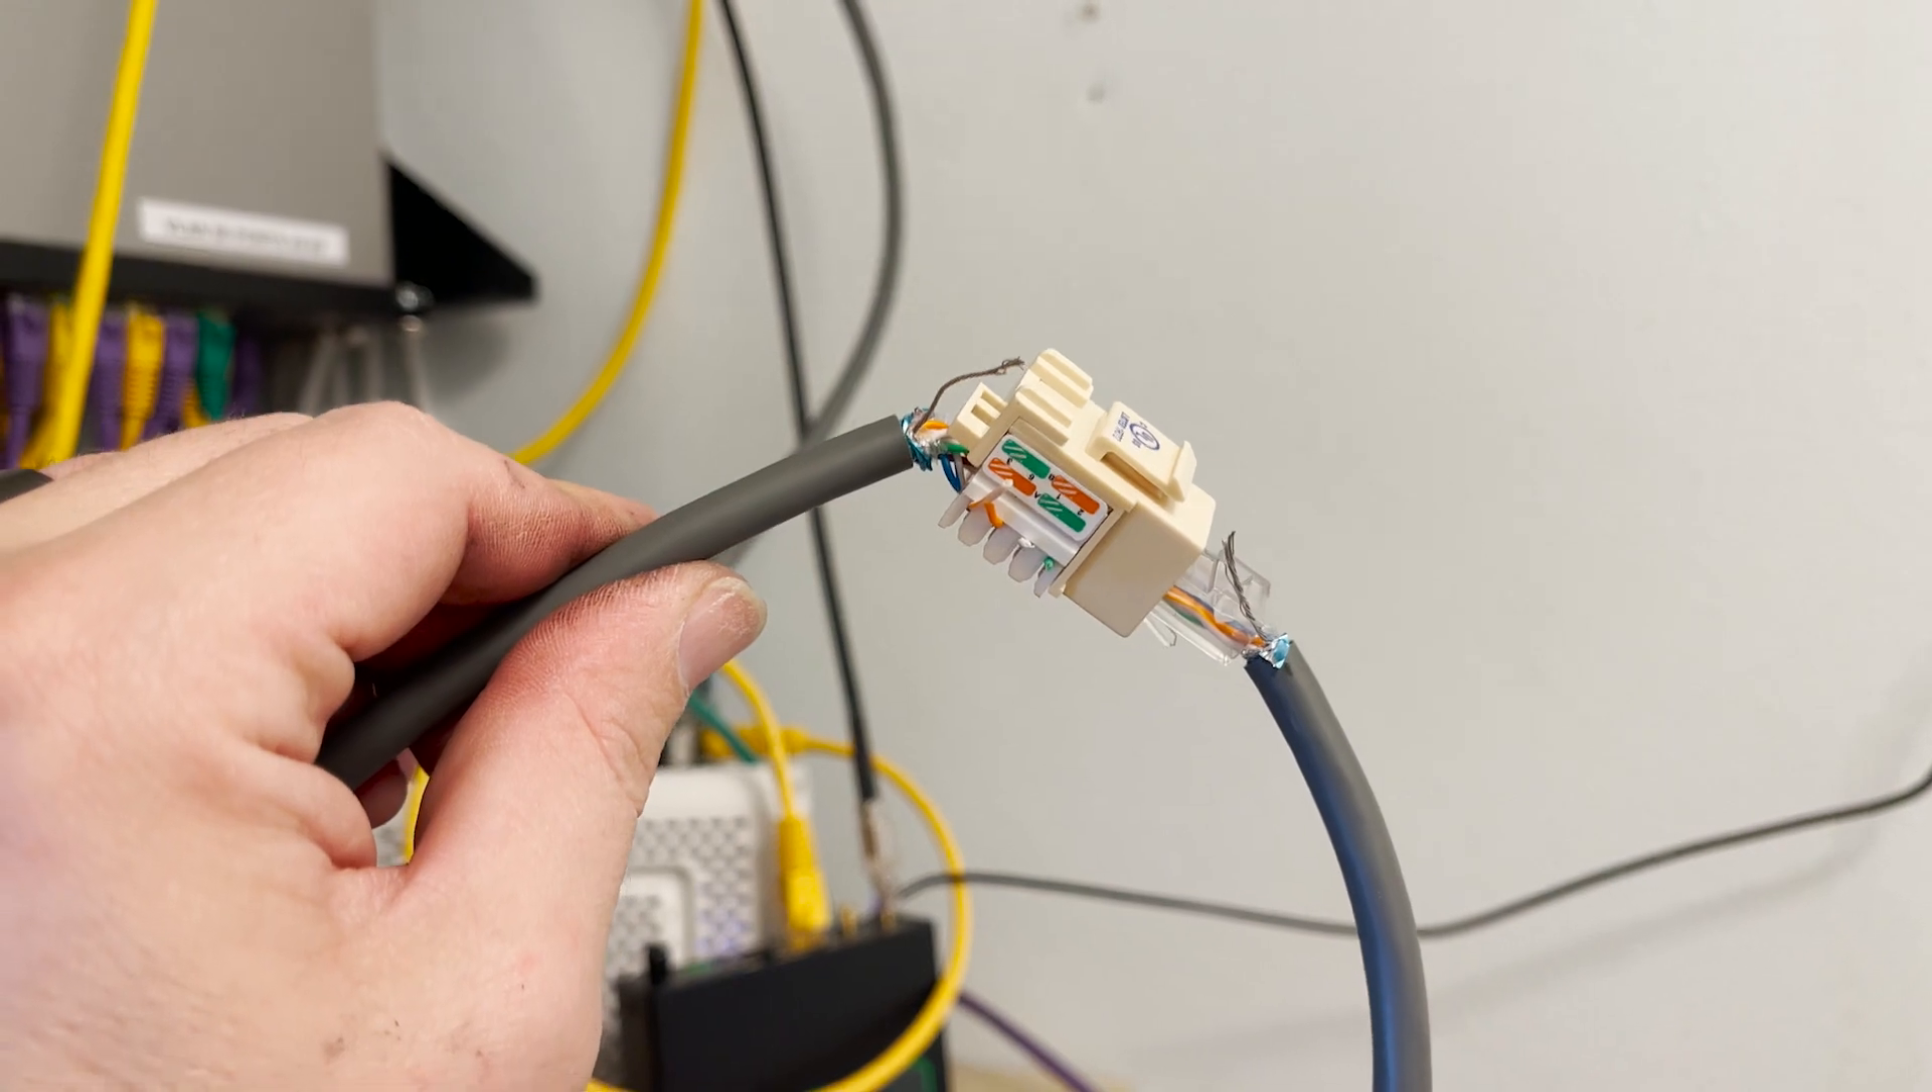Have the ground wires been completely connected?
No.